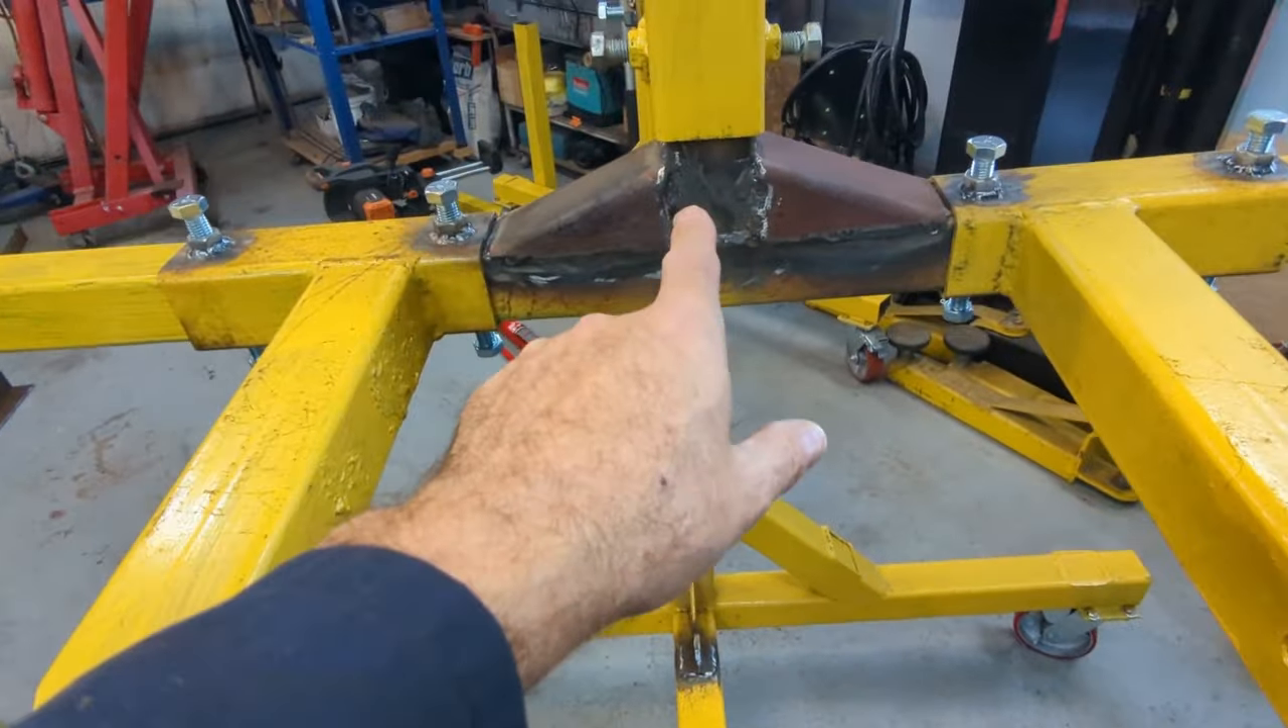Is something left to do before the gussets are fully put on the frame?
No.